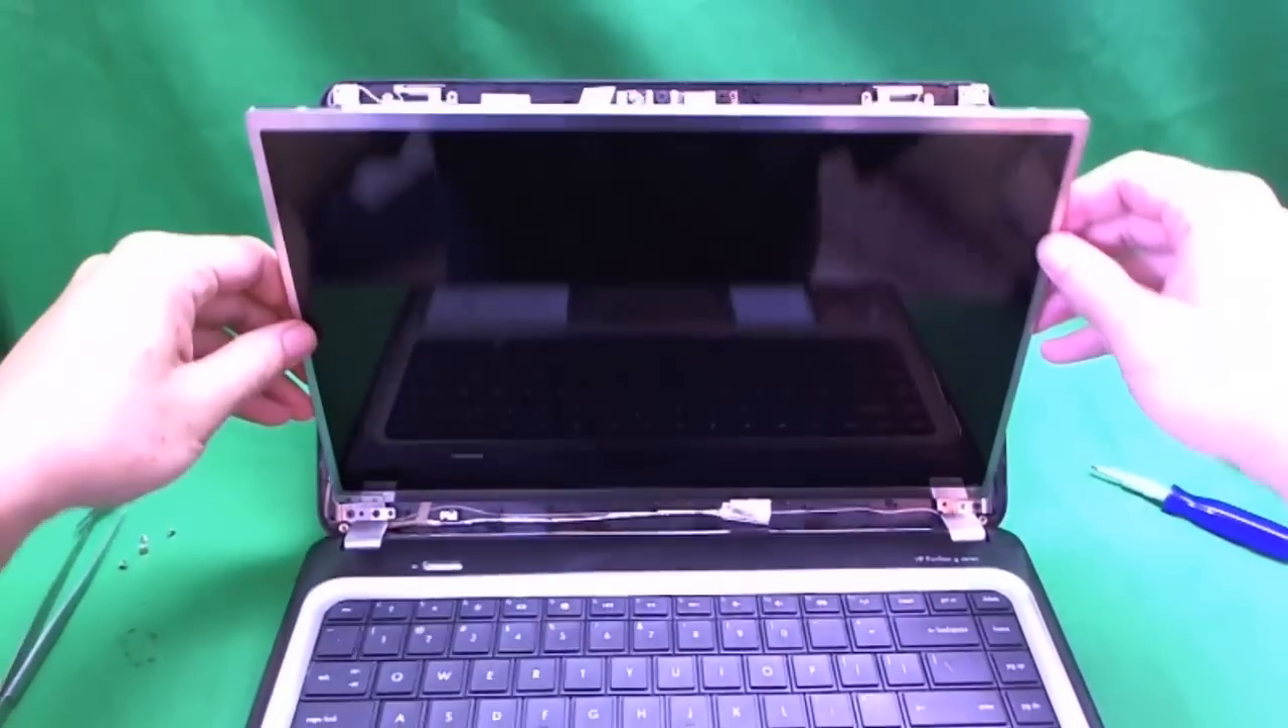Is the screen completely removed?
No.